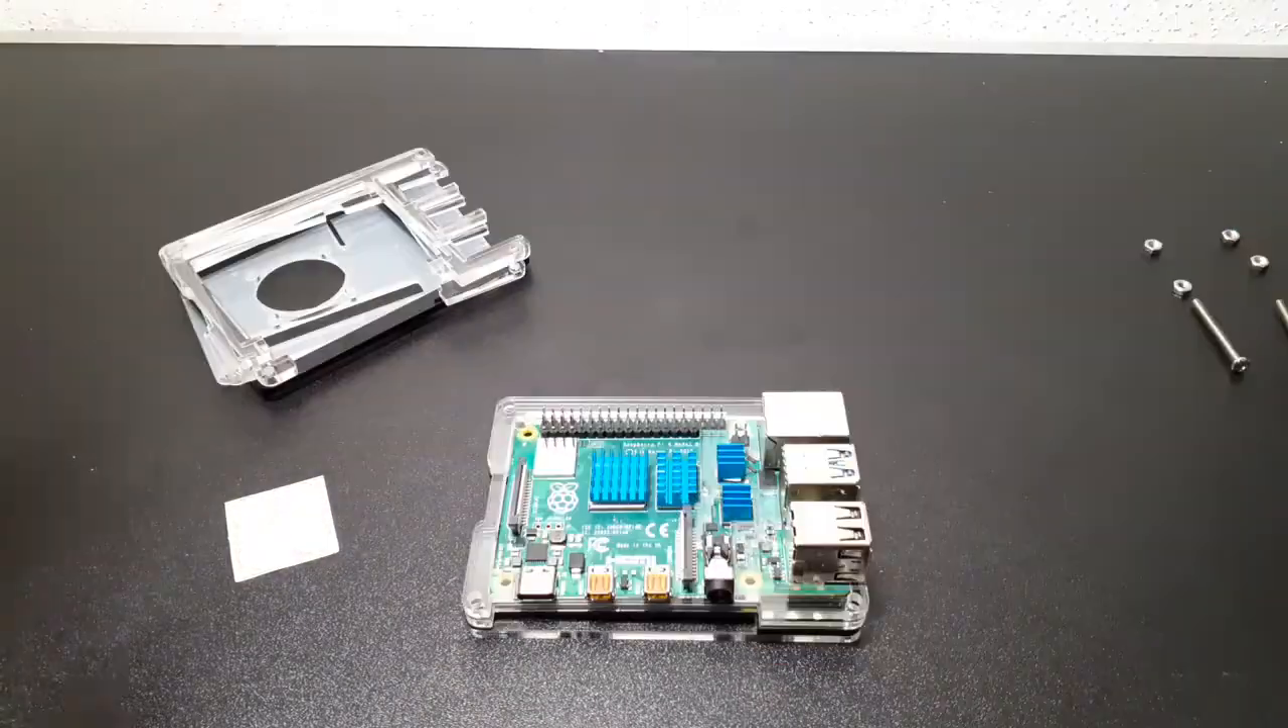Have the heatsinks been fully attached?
Yes.